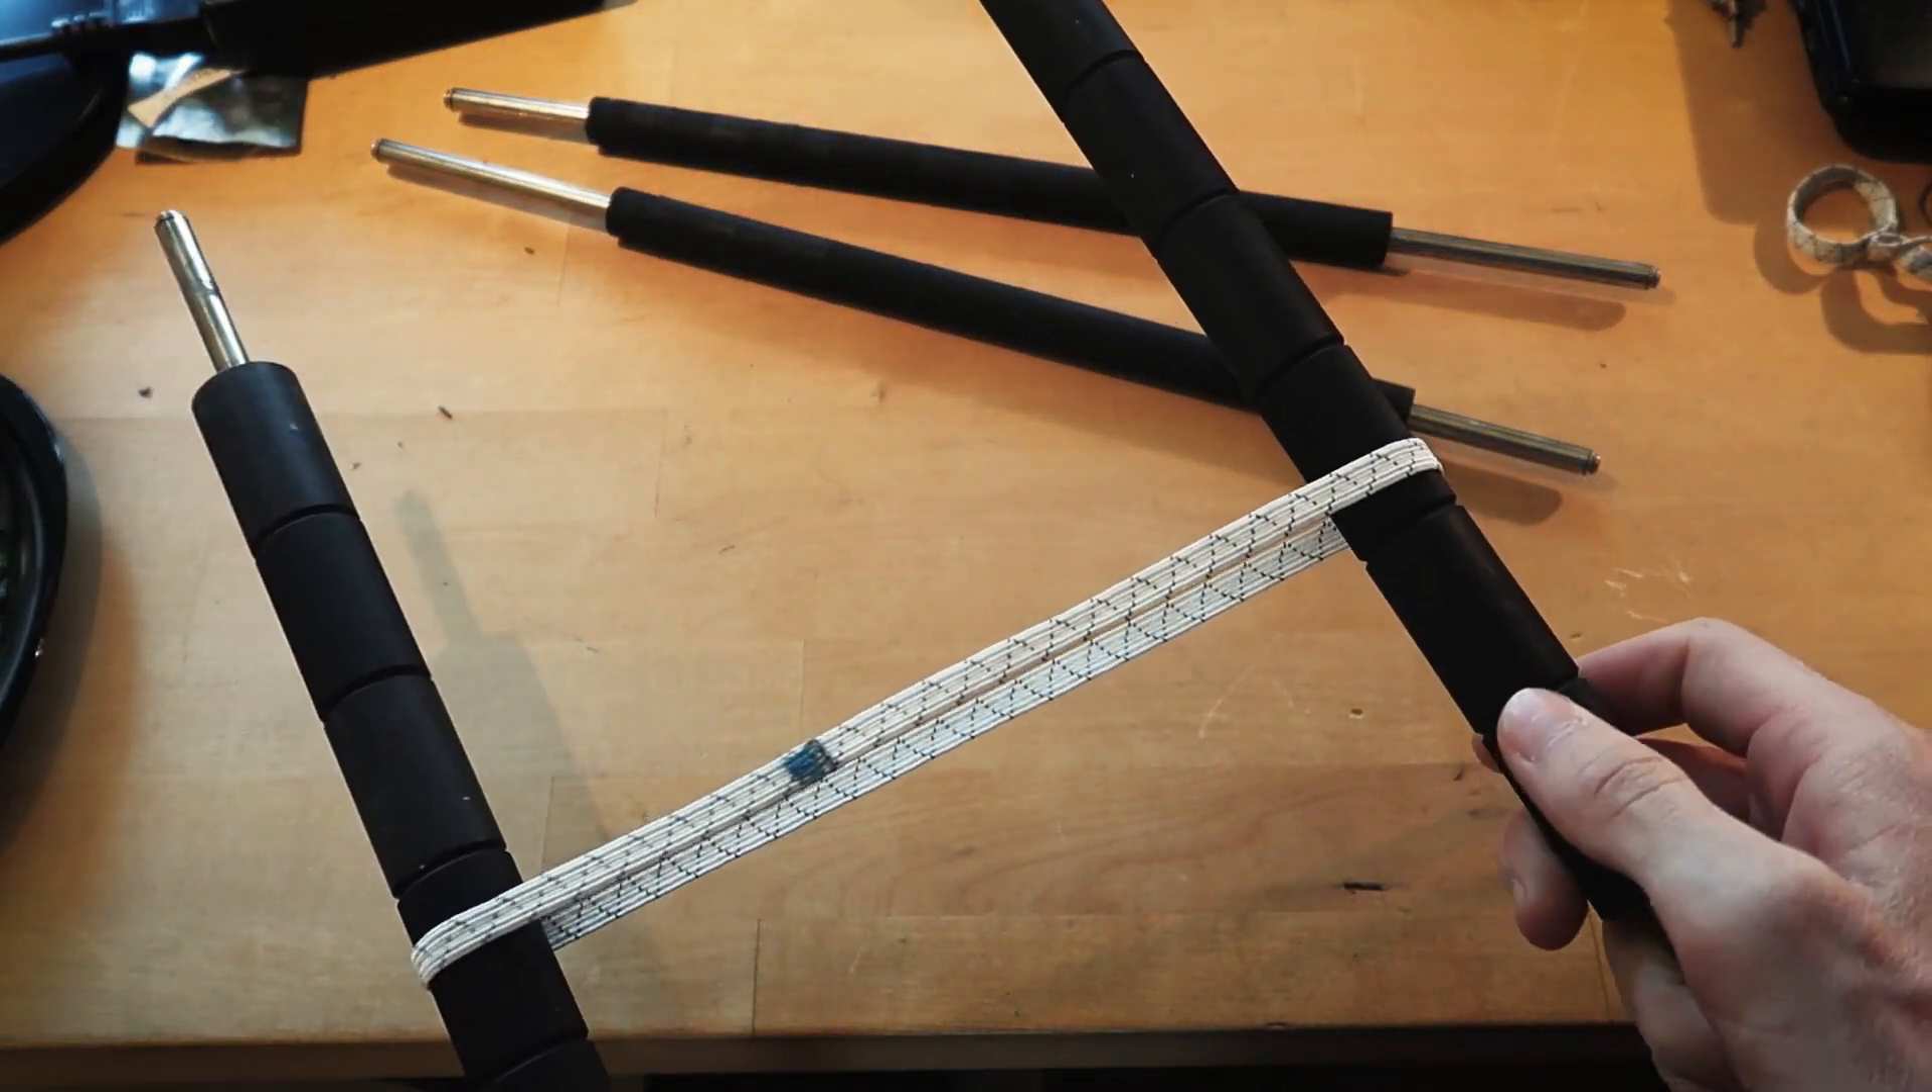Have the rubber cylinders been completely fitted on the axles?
Yes.